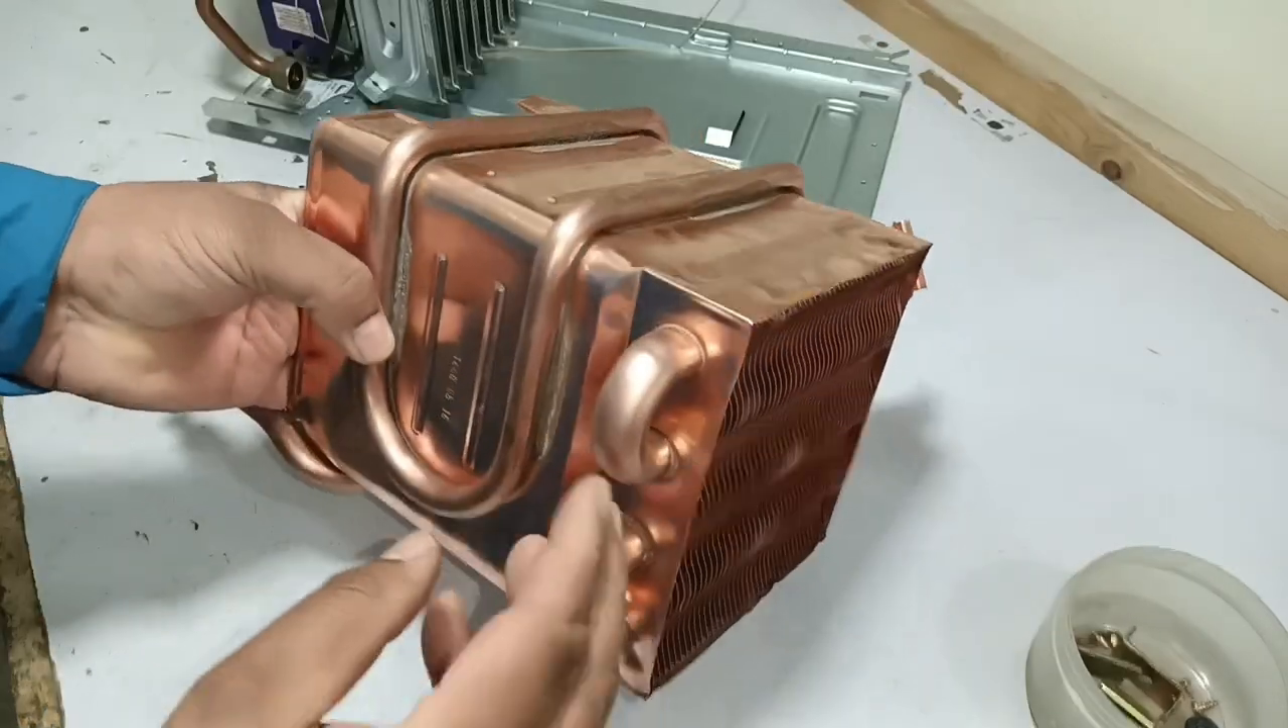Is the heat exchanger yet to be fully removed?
No.